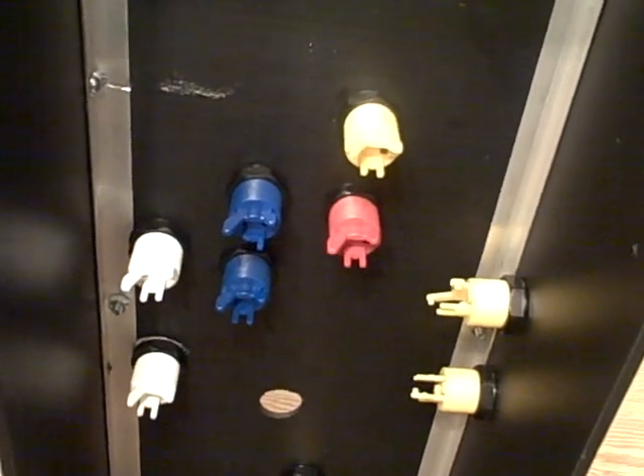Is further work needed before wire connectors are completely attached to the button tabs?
Yes.